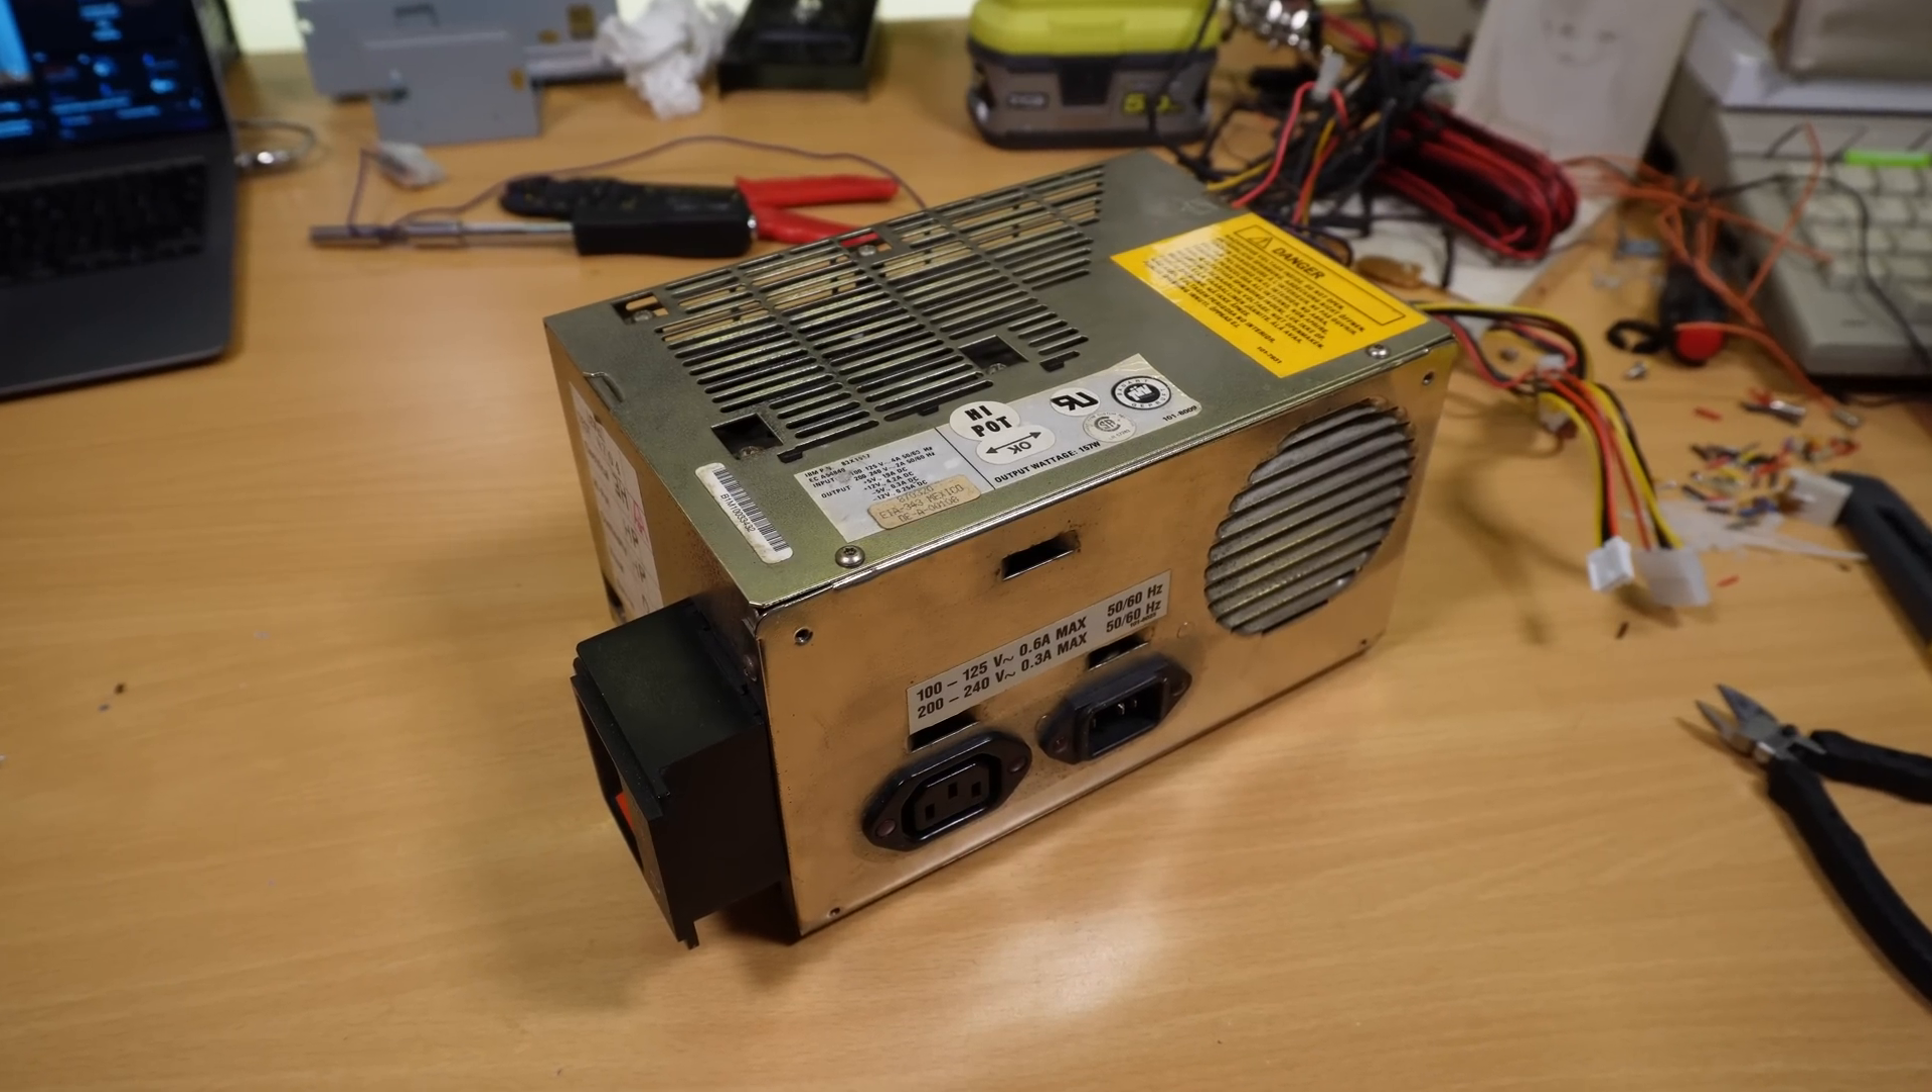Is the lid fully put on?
Yes.